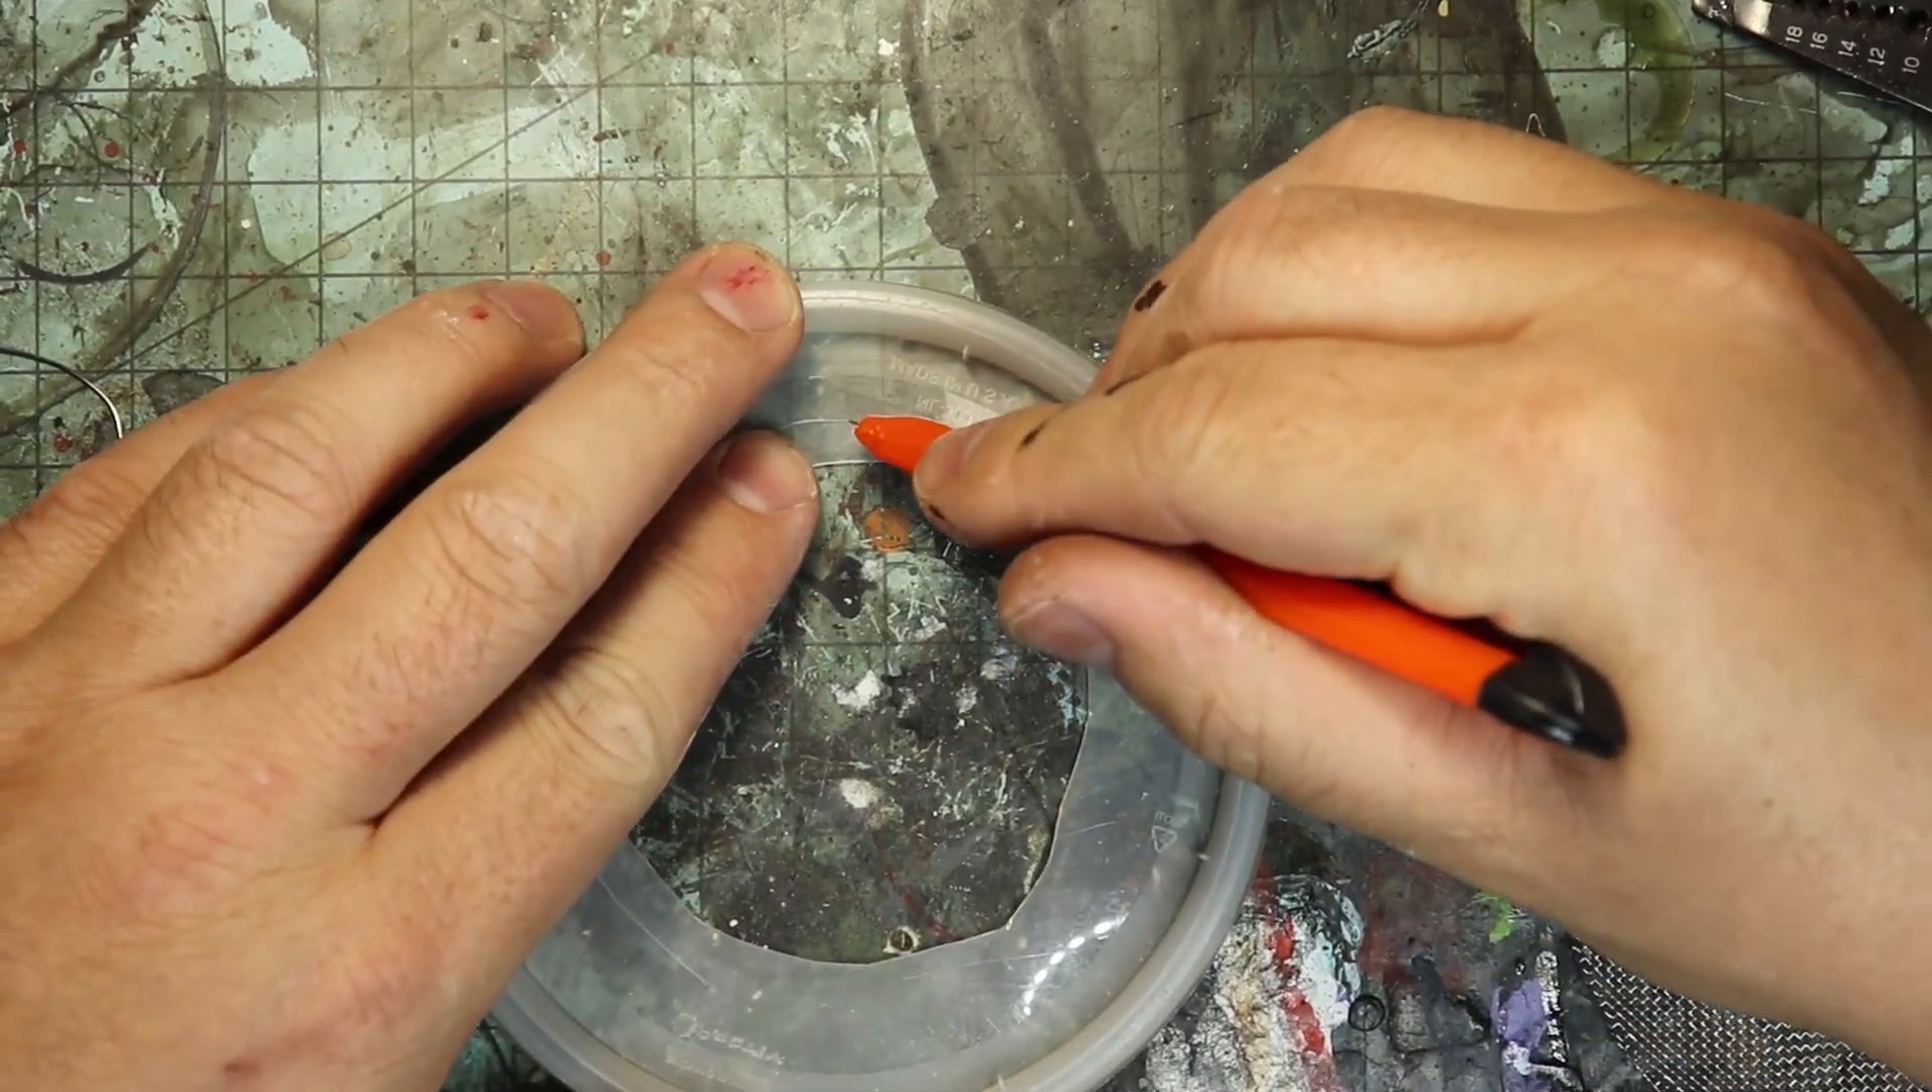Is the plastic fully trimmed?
No.